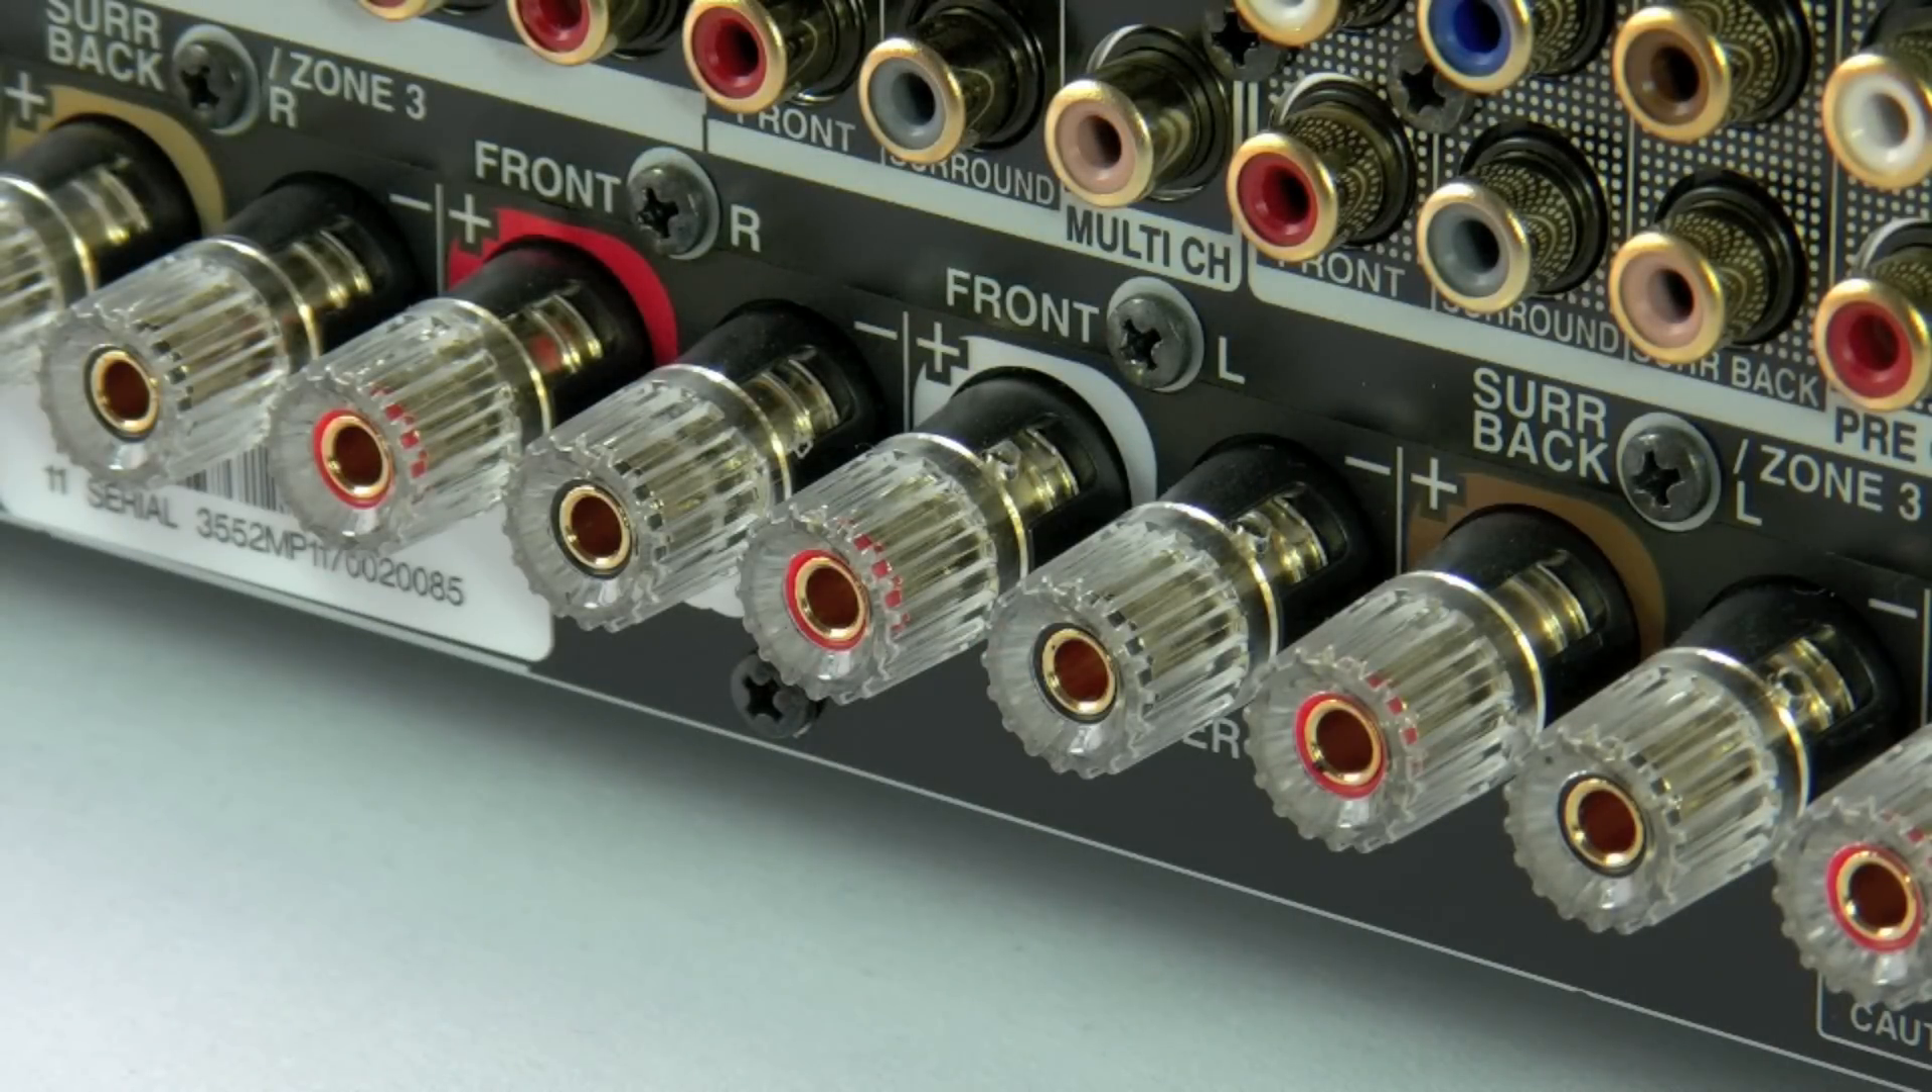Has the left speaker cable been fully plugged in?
No.